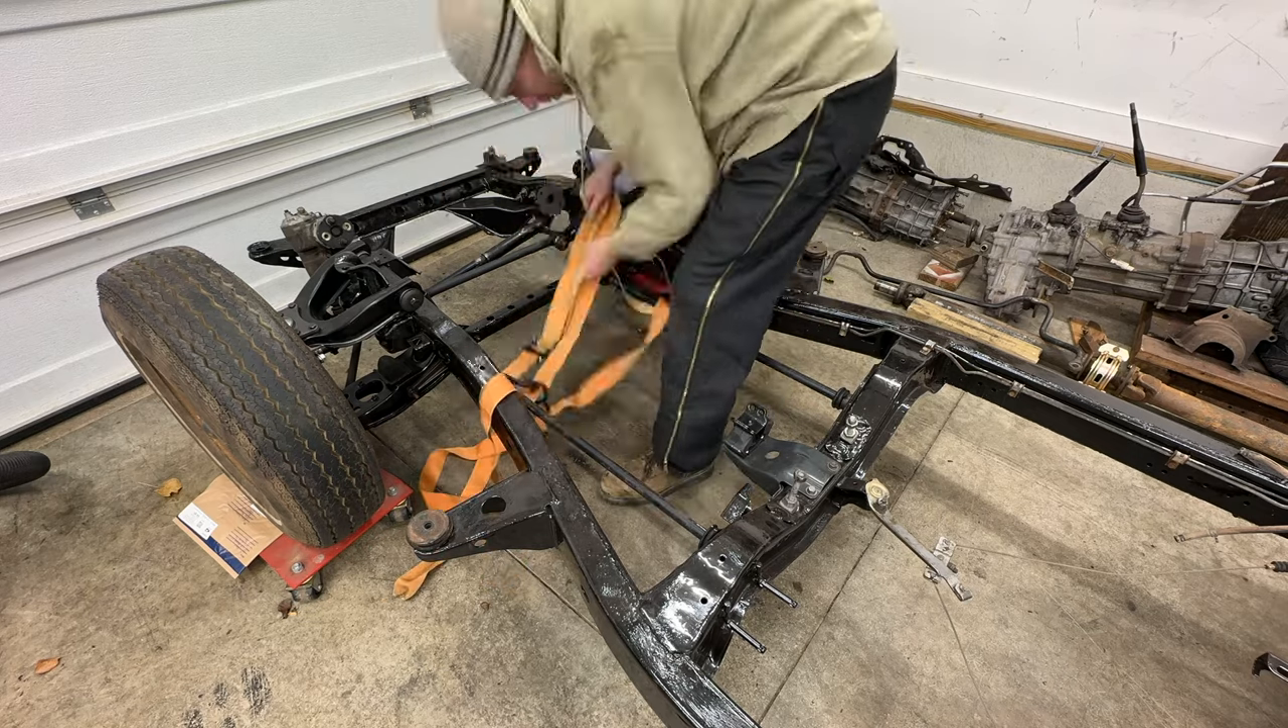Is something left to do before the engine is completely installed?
Yes.